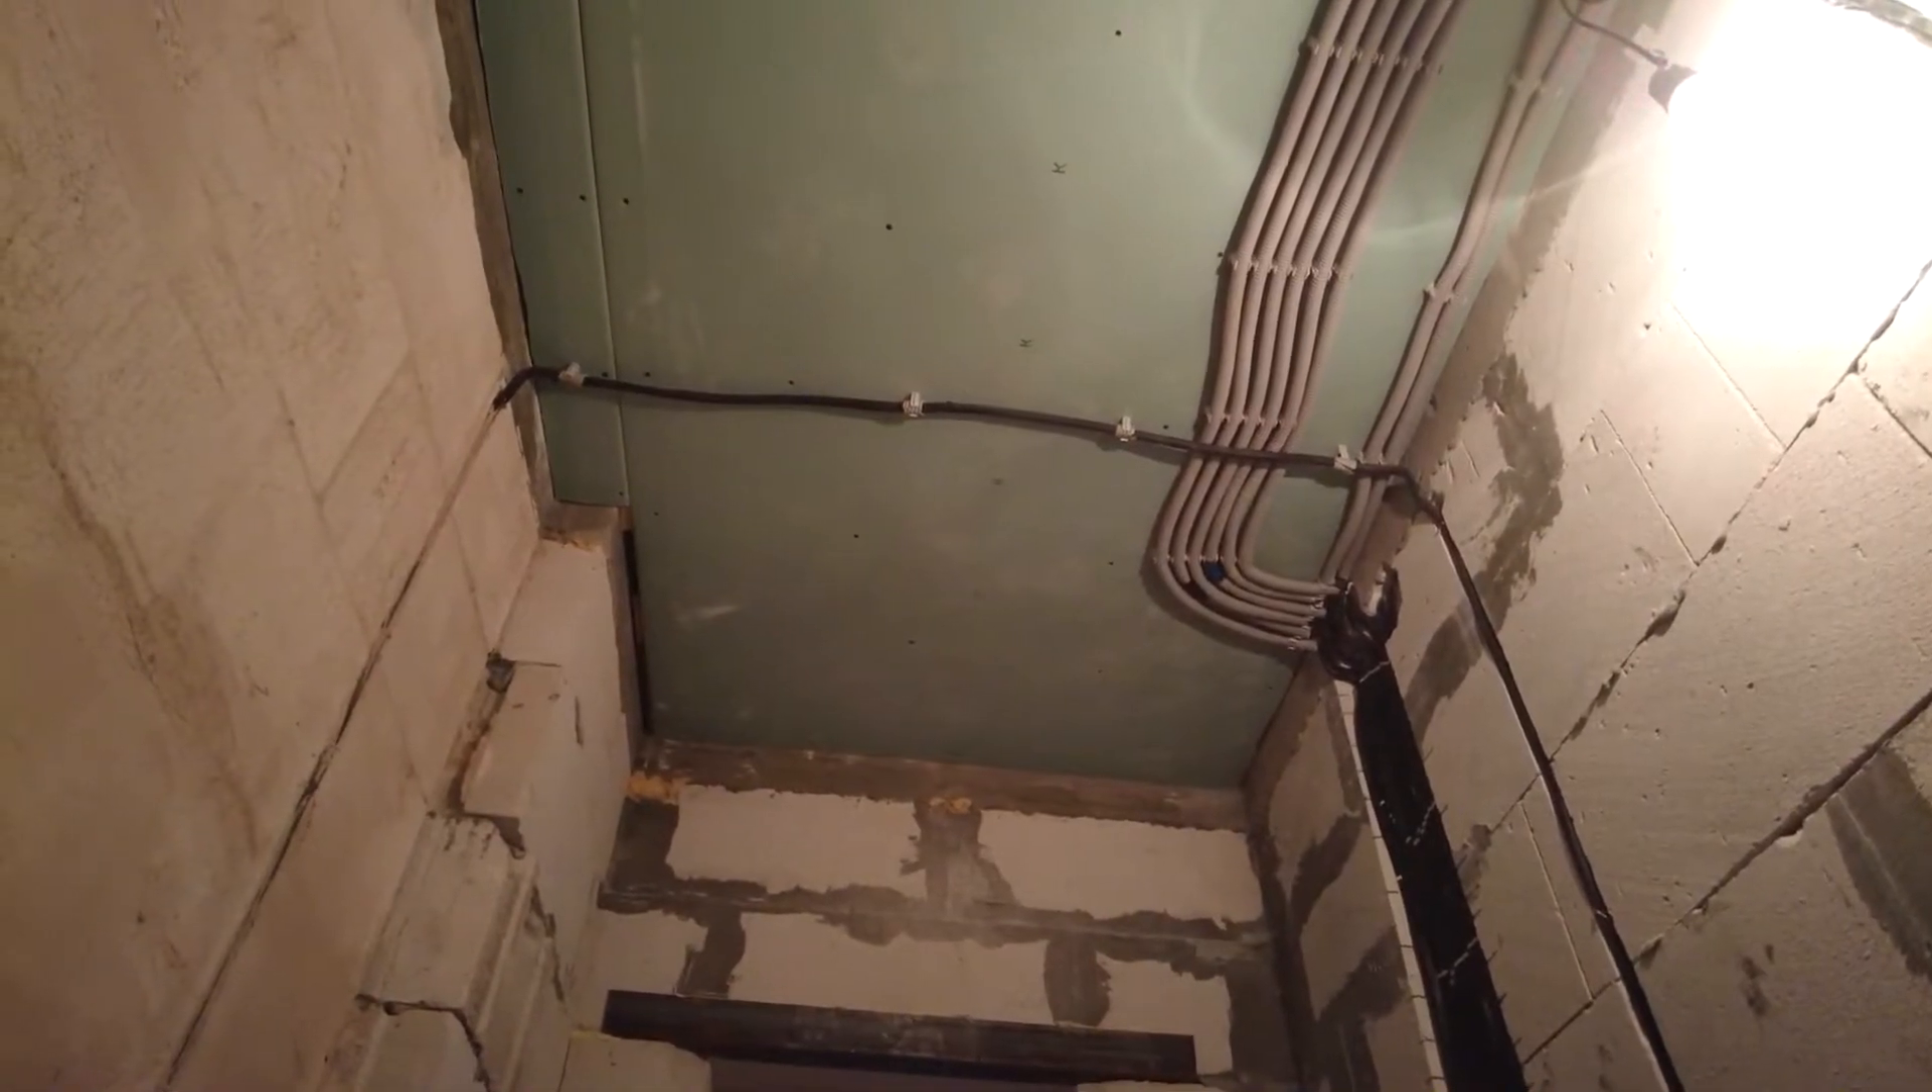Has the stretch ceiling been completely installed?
No.